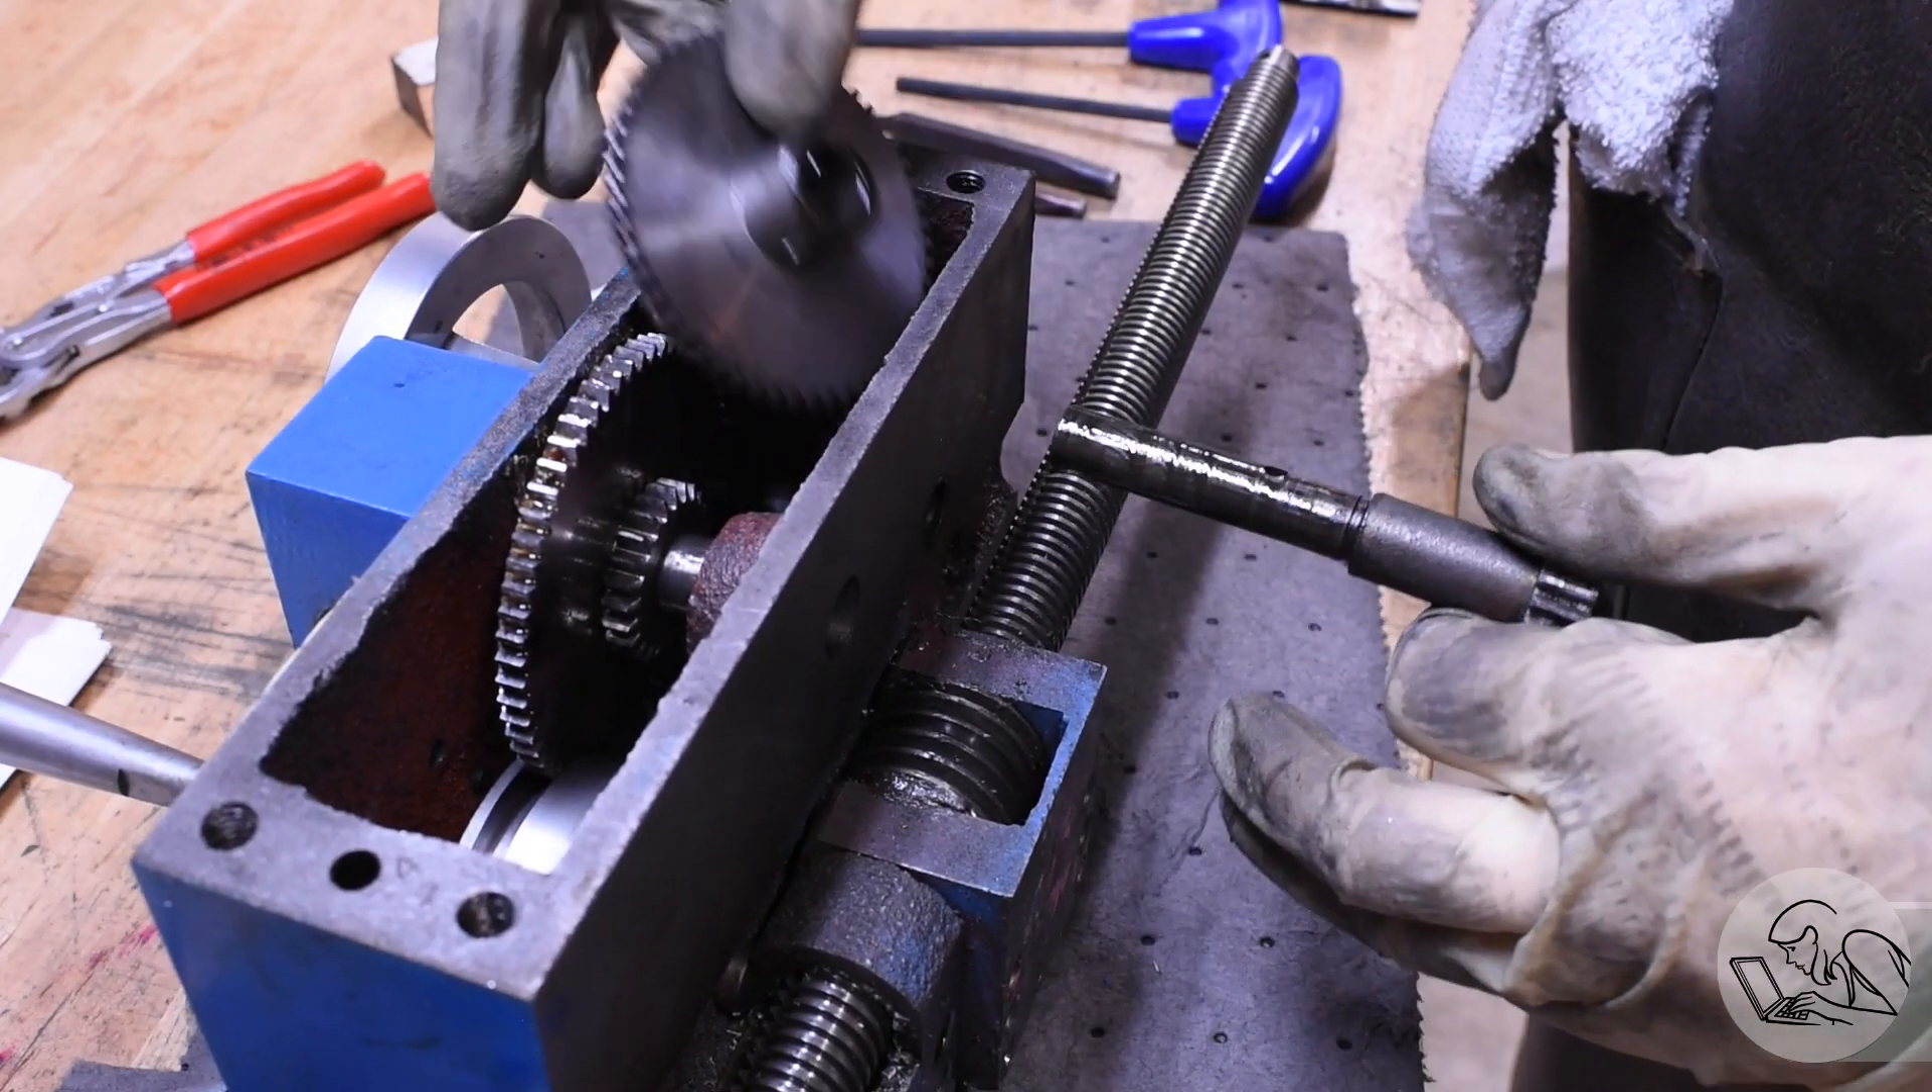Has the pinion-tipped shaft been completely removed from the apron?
Yes.